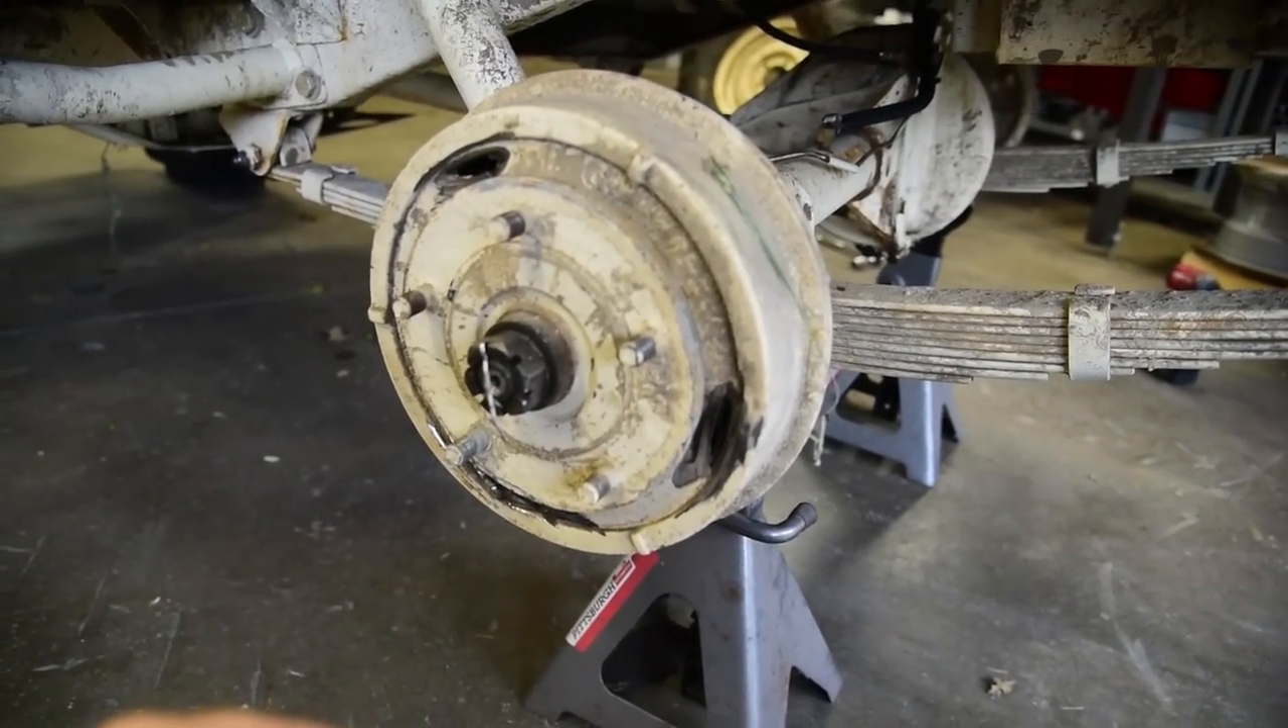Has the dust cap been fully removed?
Yes.